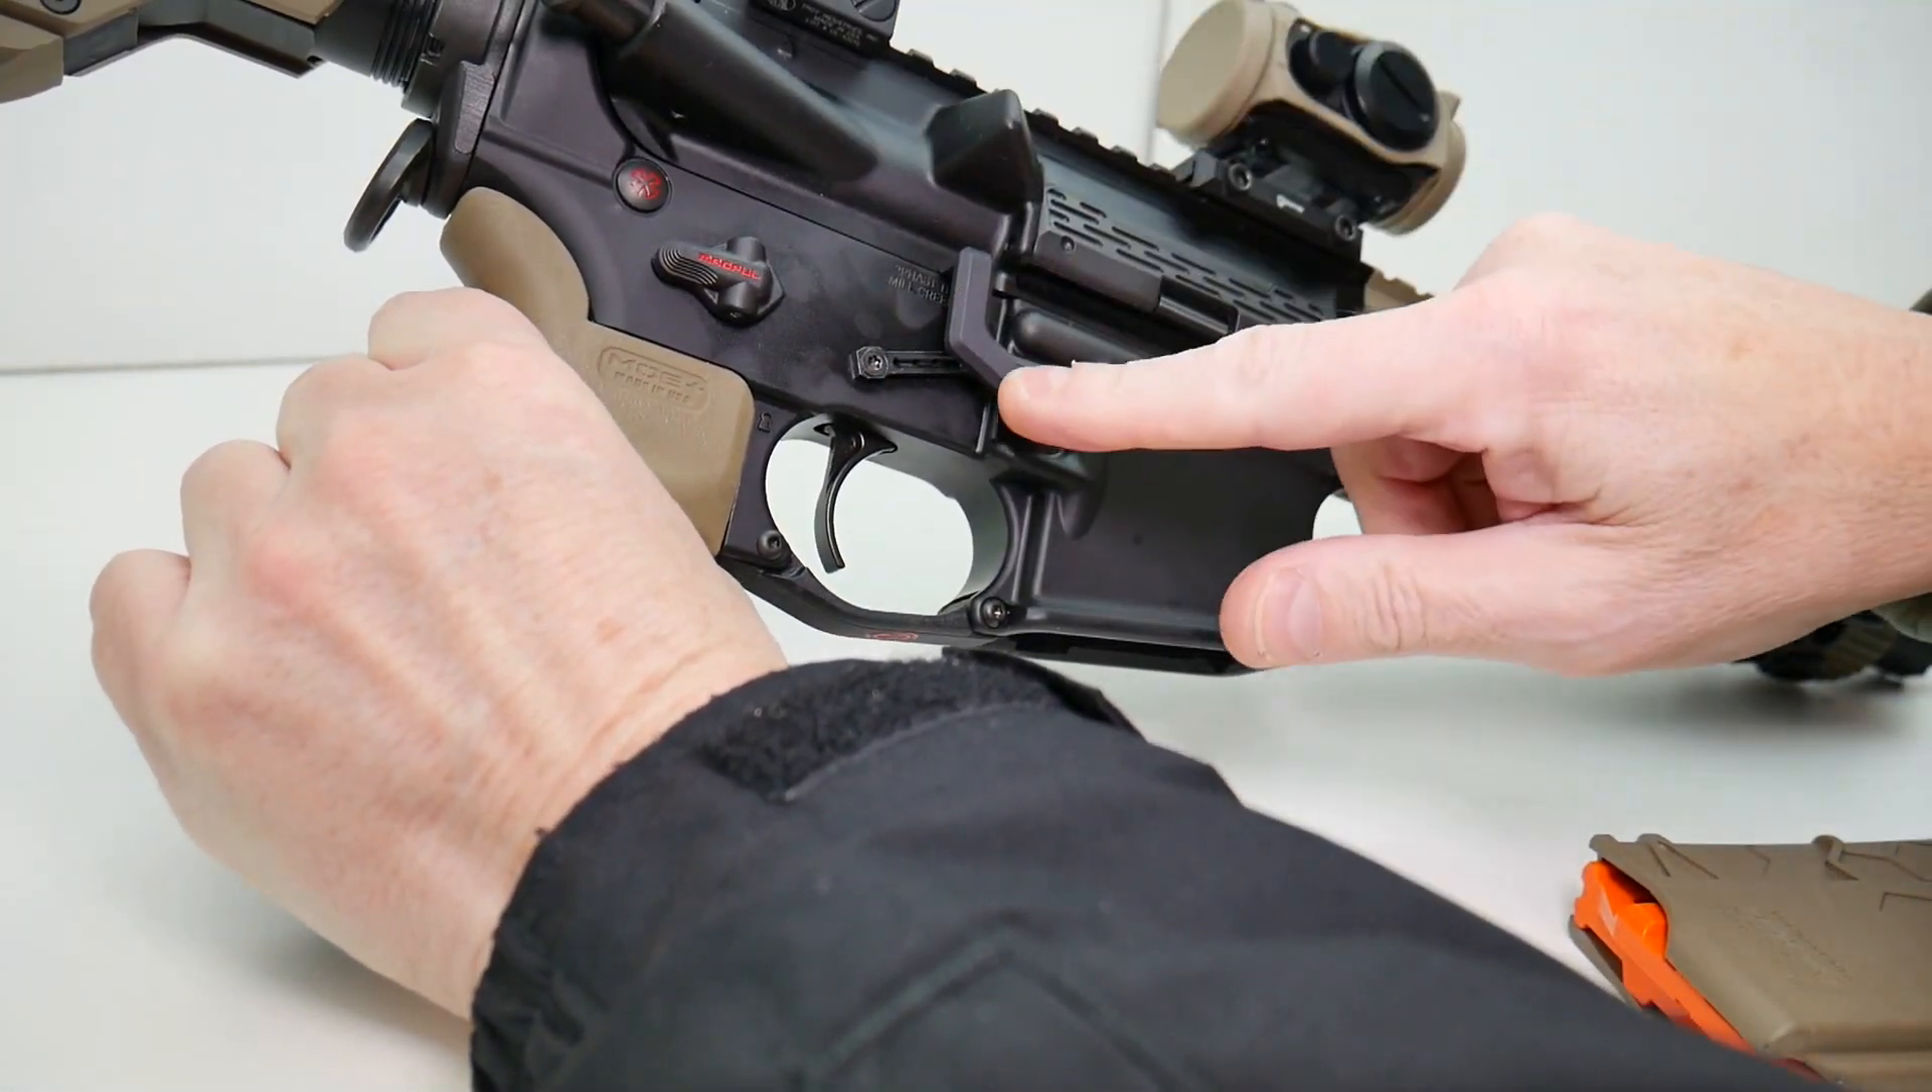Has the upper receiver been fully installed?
Yes.